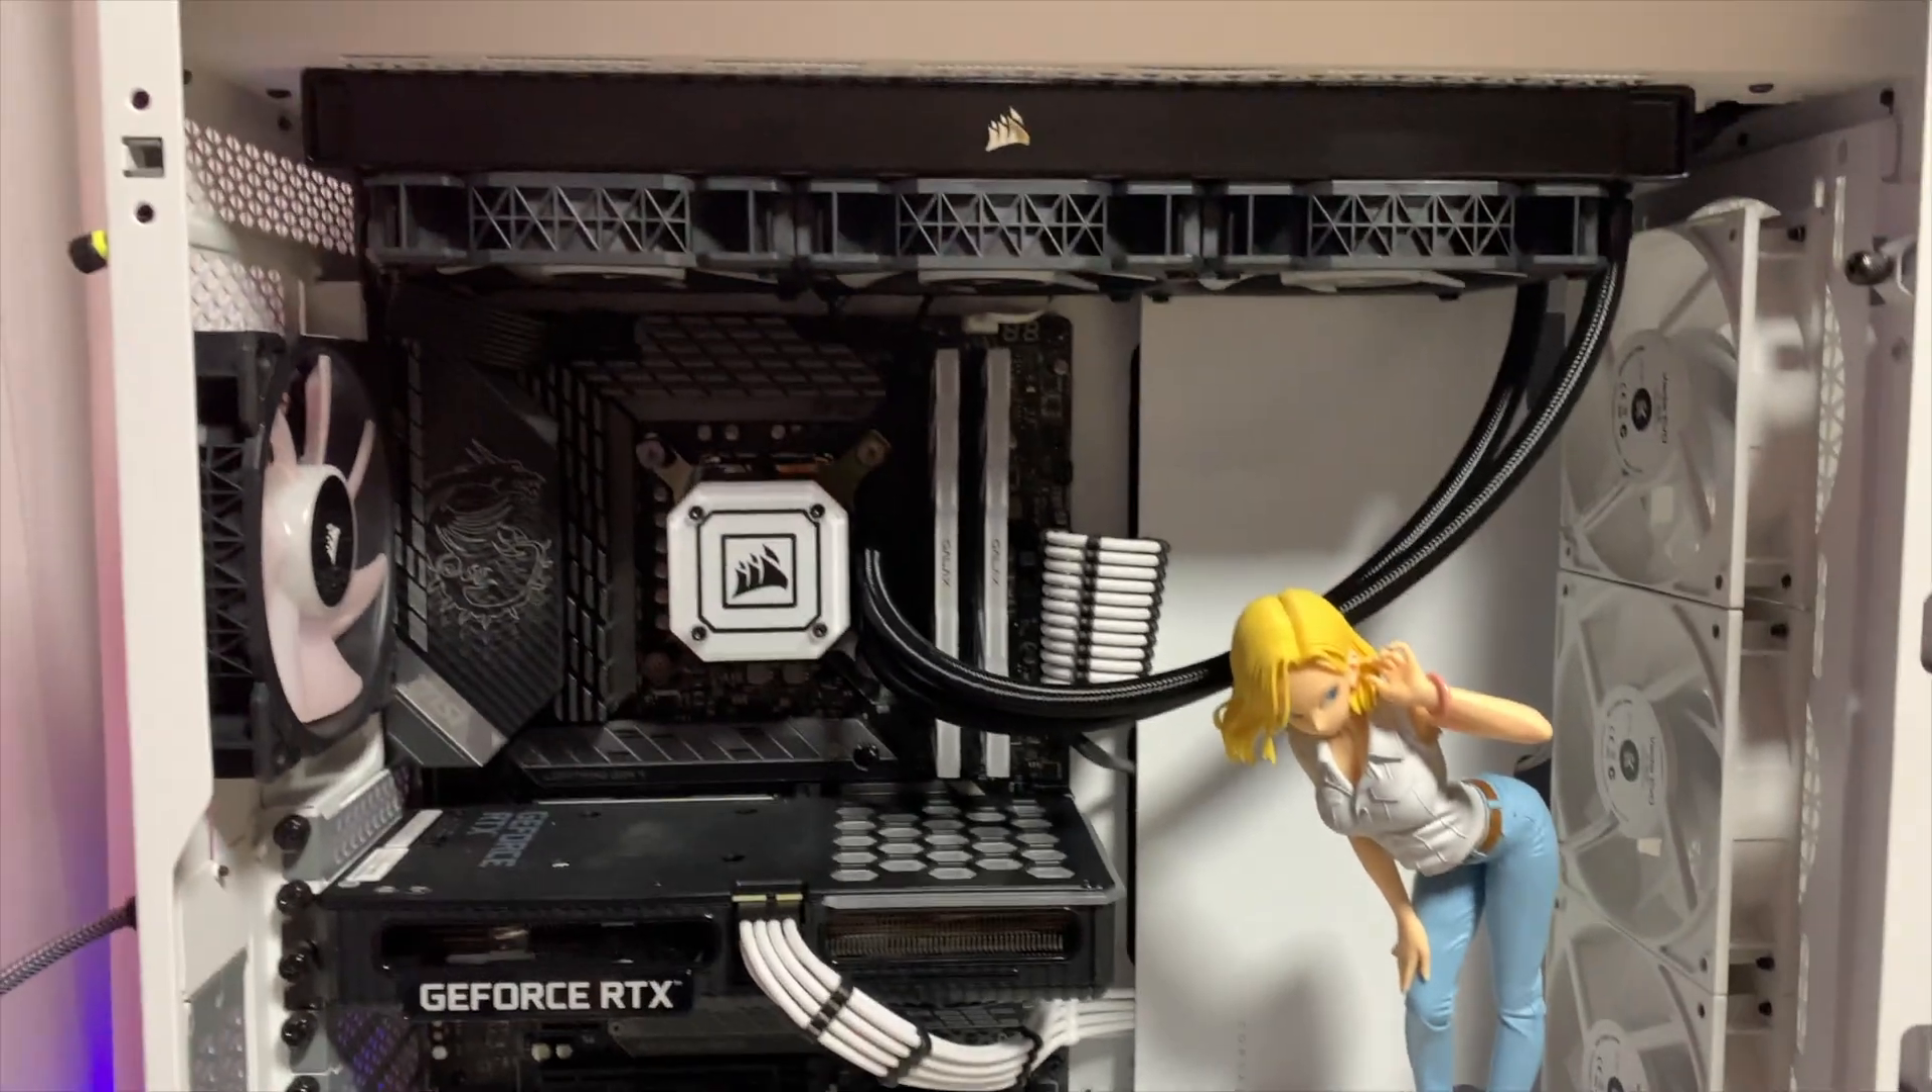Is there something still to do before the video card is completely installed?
No.